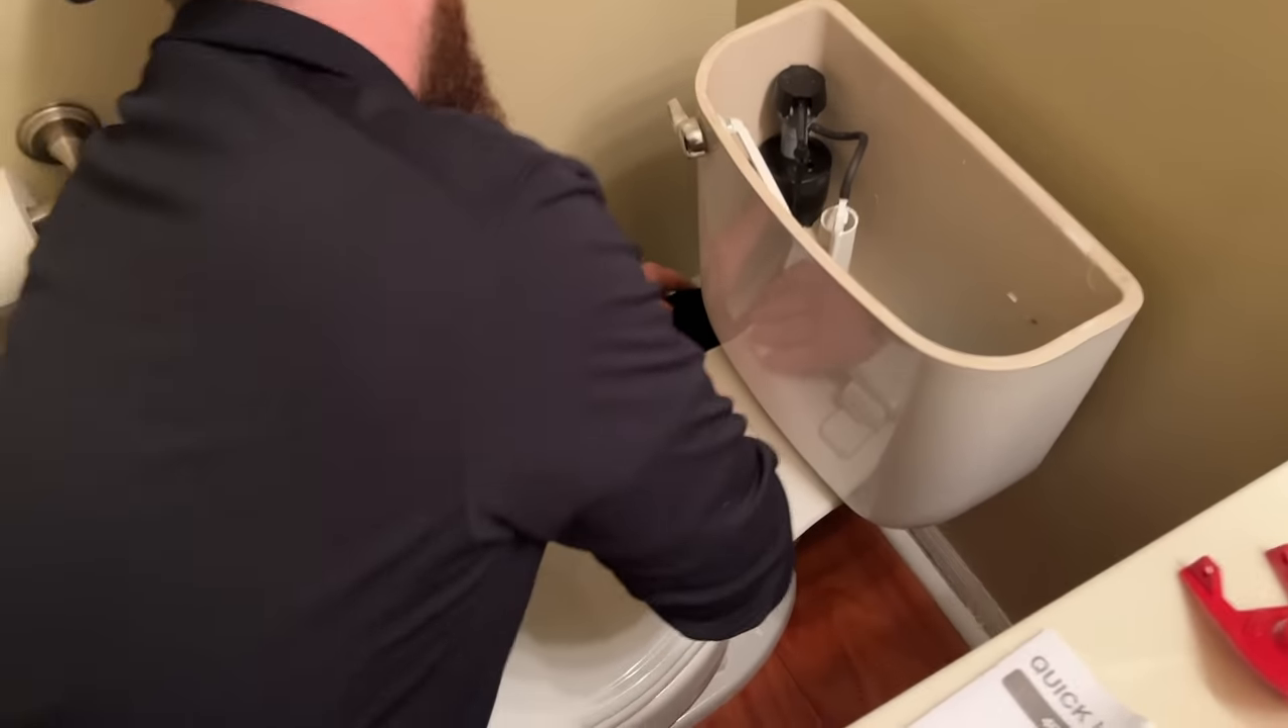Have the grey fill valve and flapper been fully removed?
No.